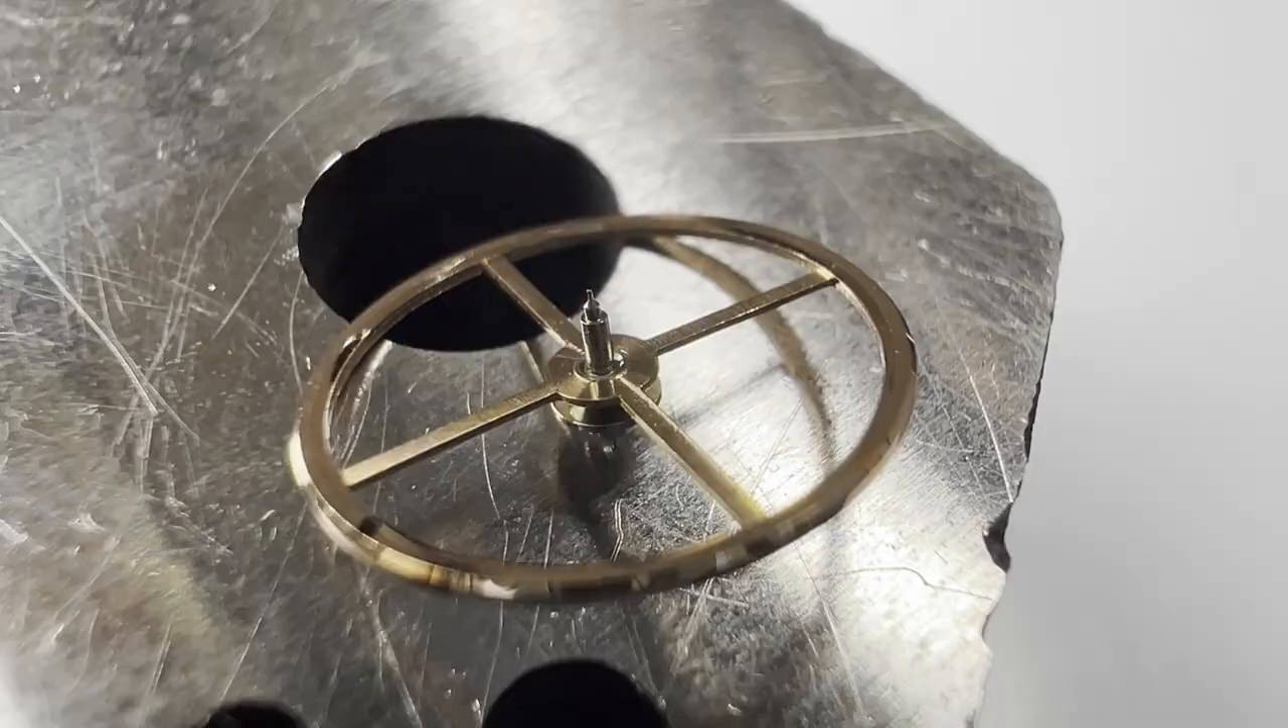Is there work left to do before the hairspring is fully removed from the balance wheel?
No.